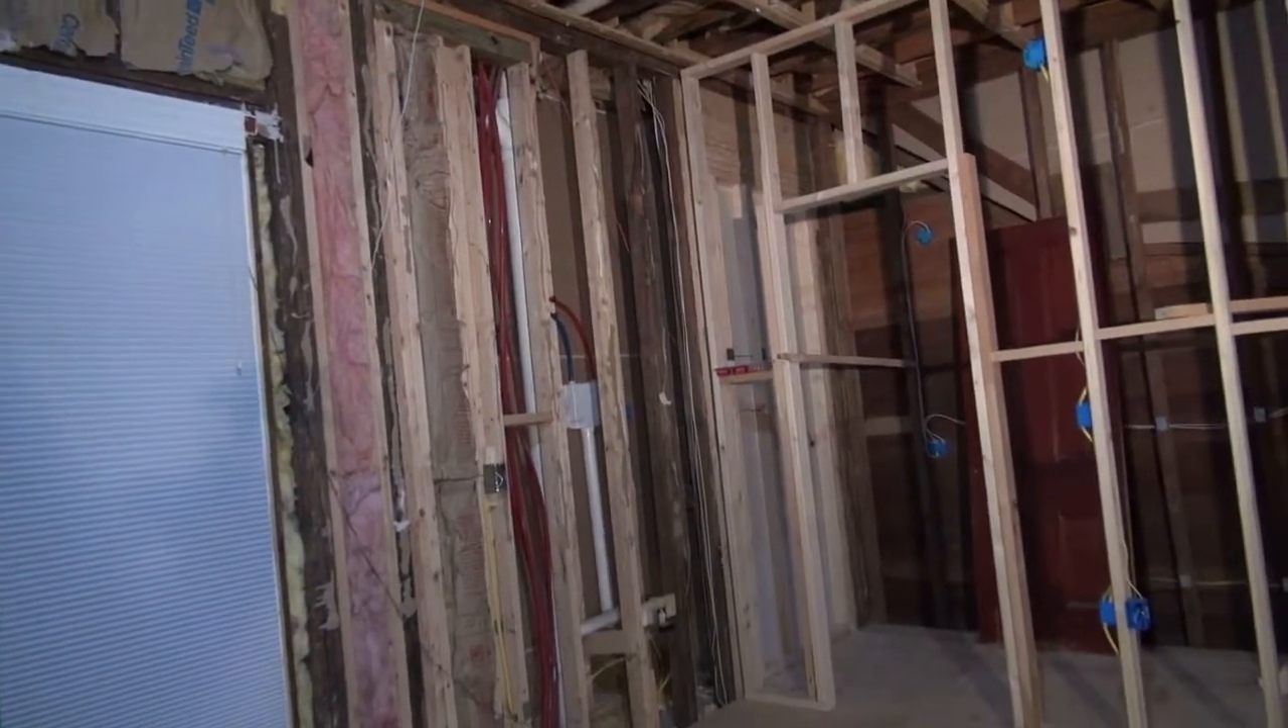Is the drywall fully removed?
Yes.